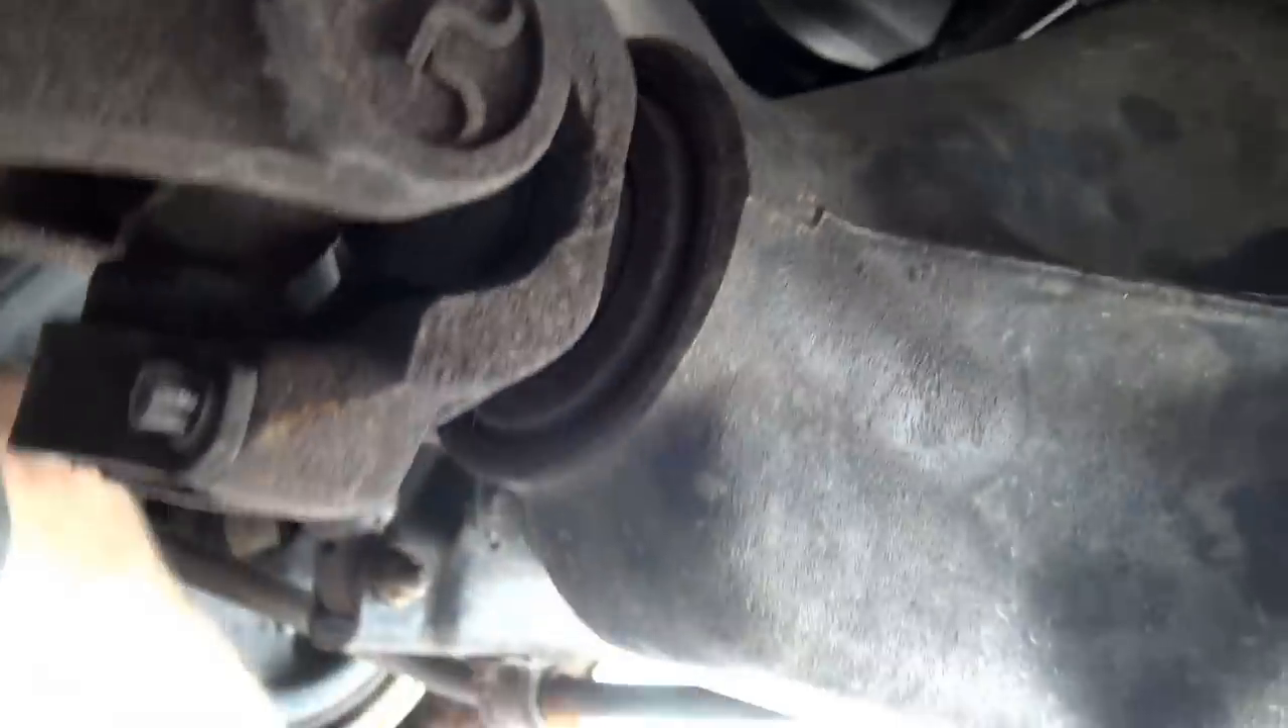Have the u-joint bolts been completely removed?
No.